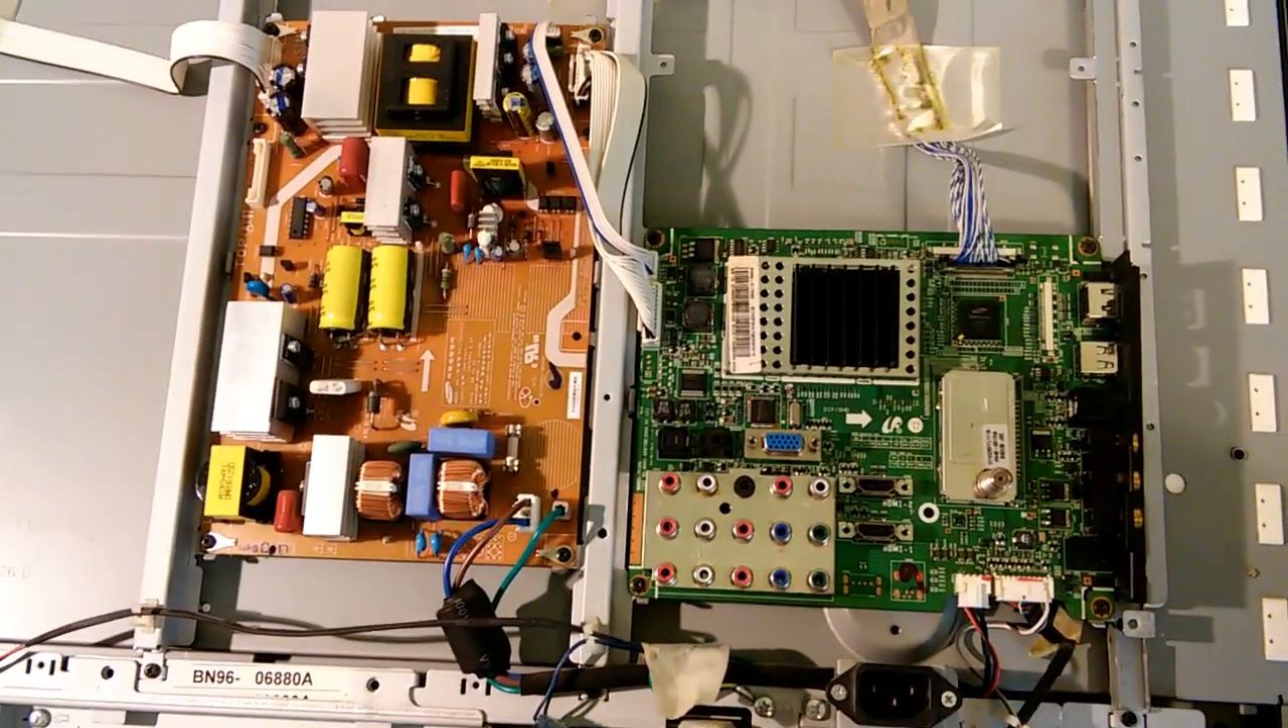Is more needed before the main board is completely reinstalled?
No.